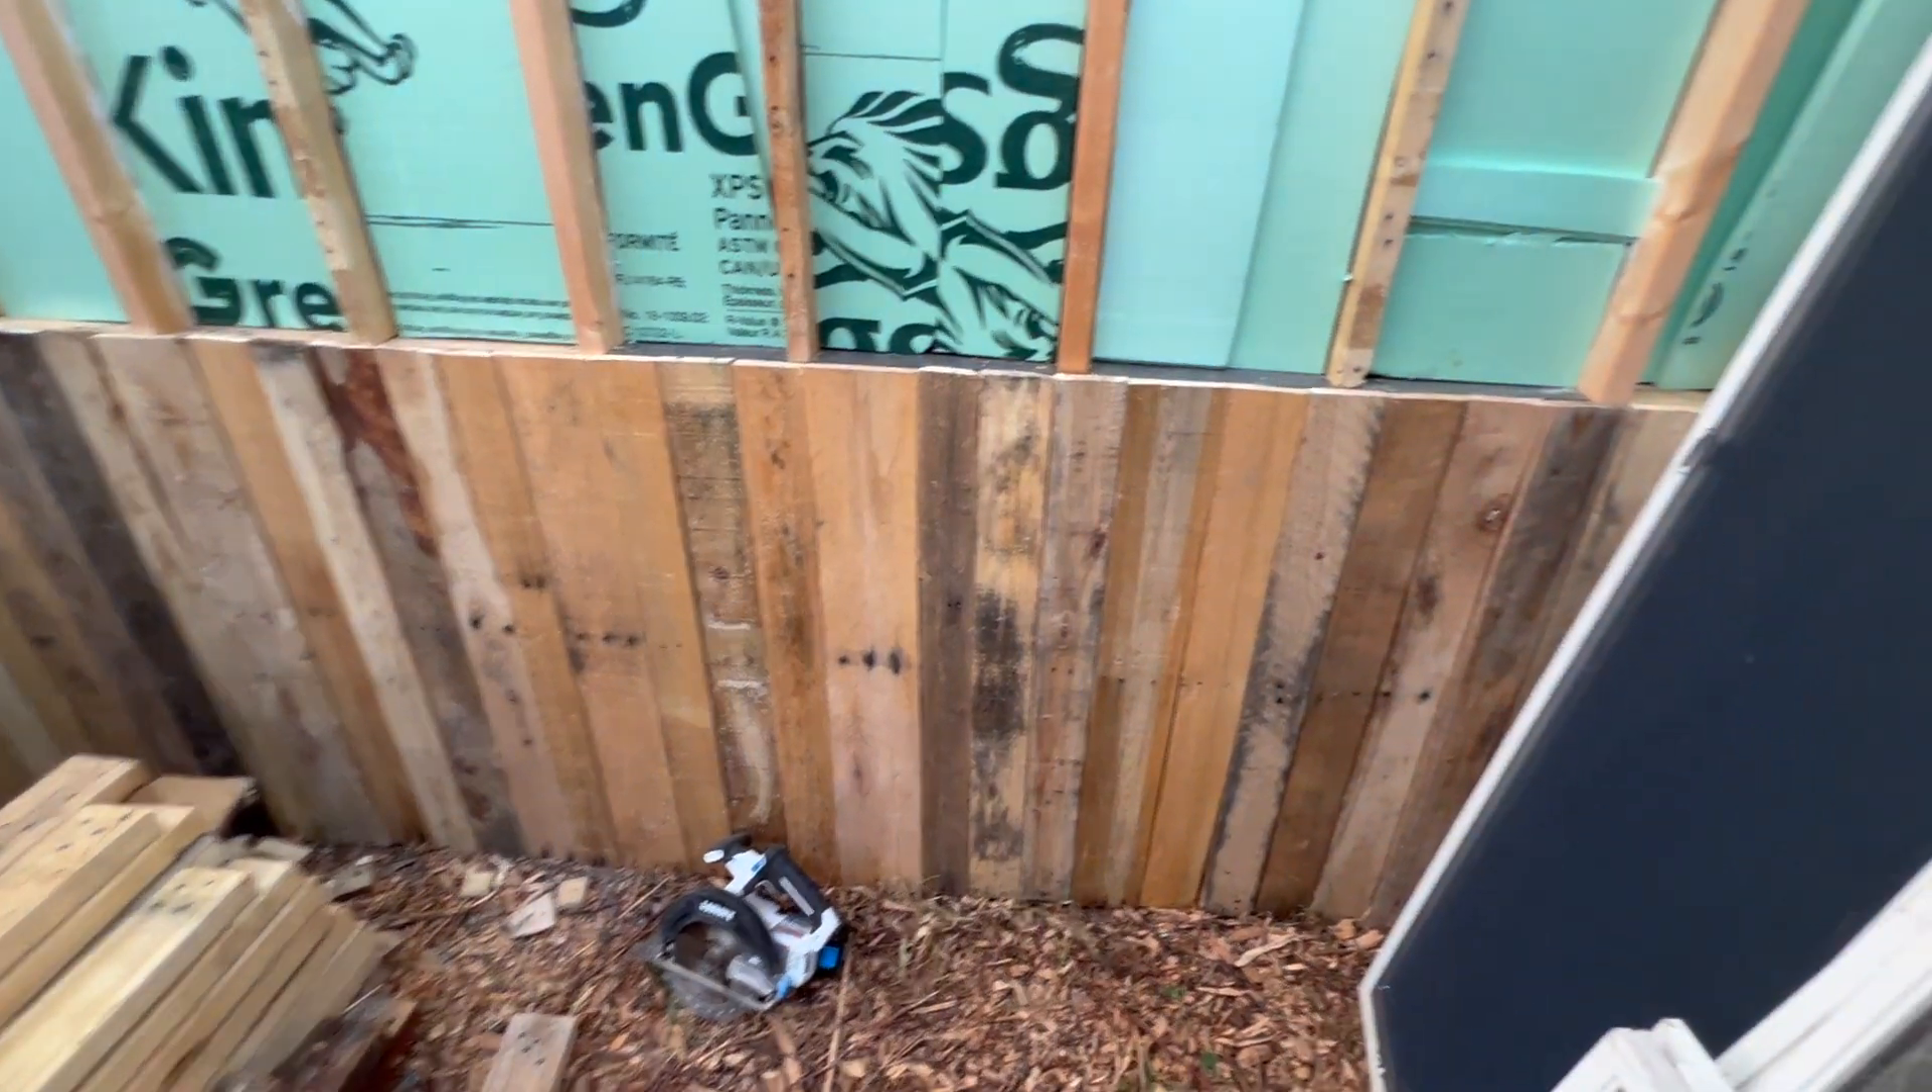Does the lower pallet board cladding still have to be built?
No.